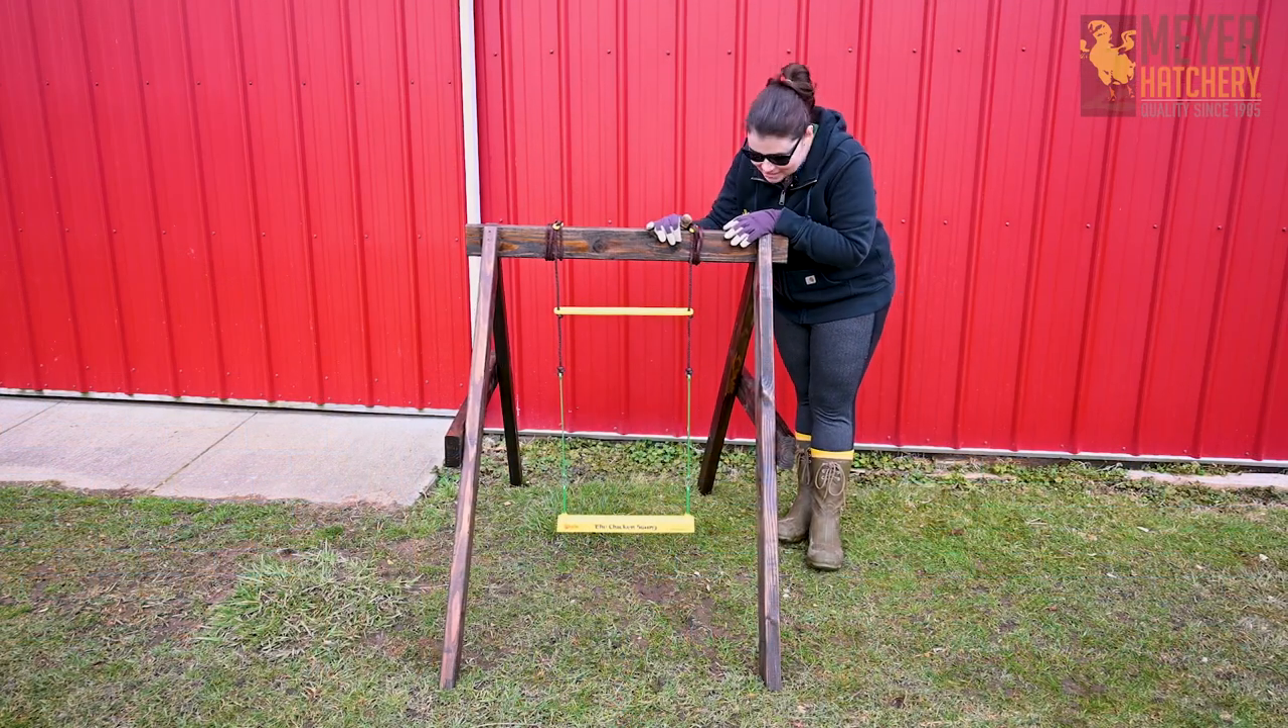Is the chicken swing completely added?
Yes.